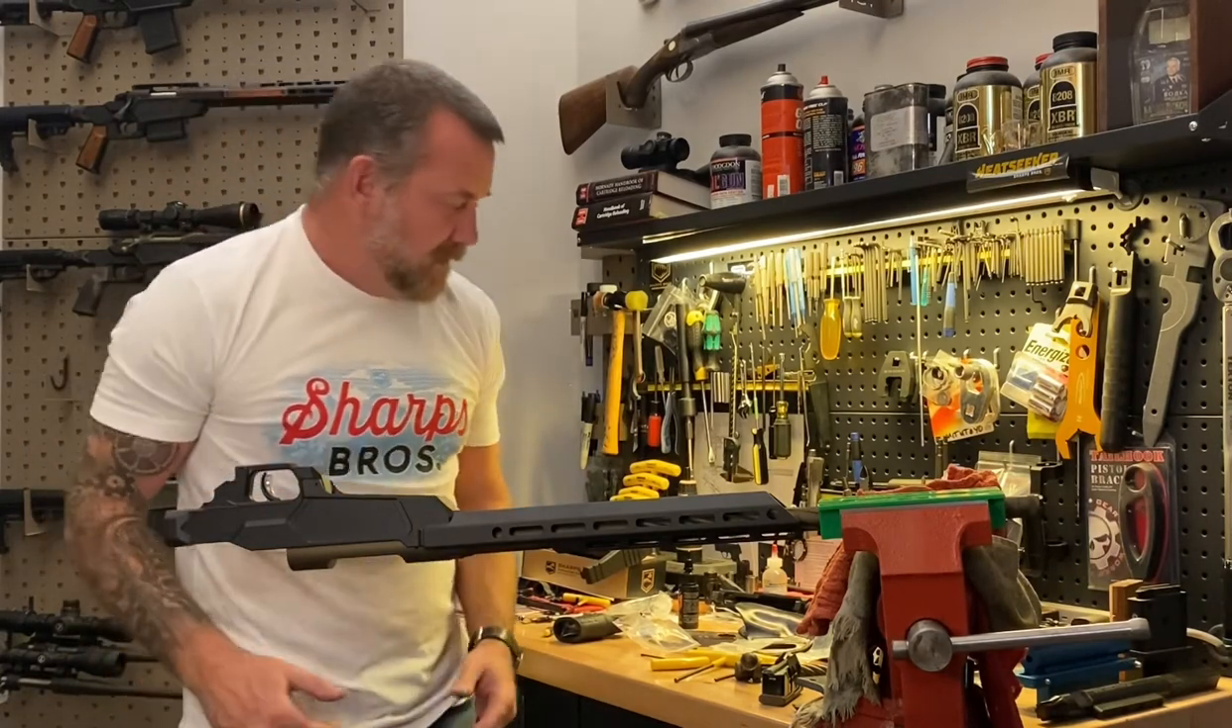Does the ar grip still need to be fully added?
Yes.